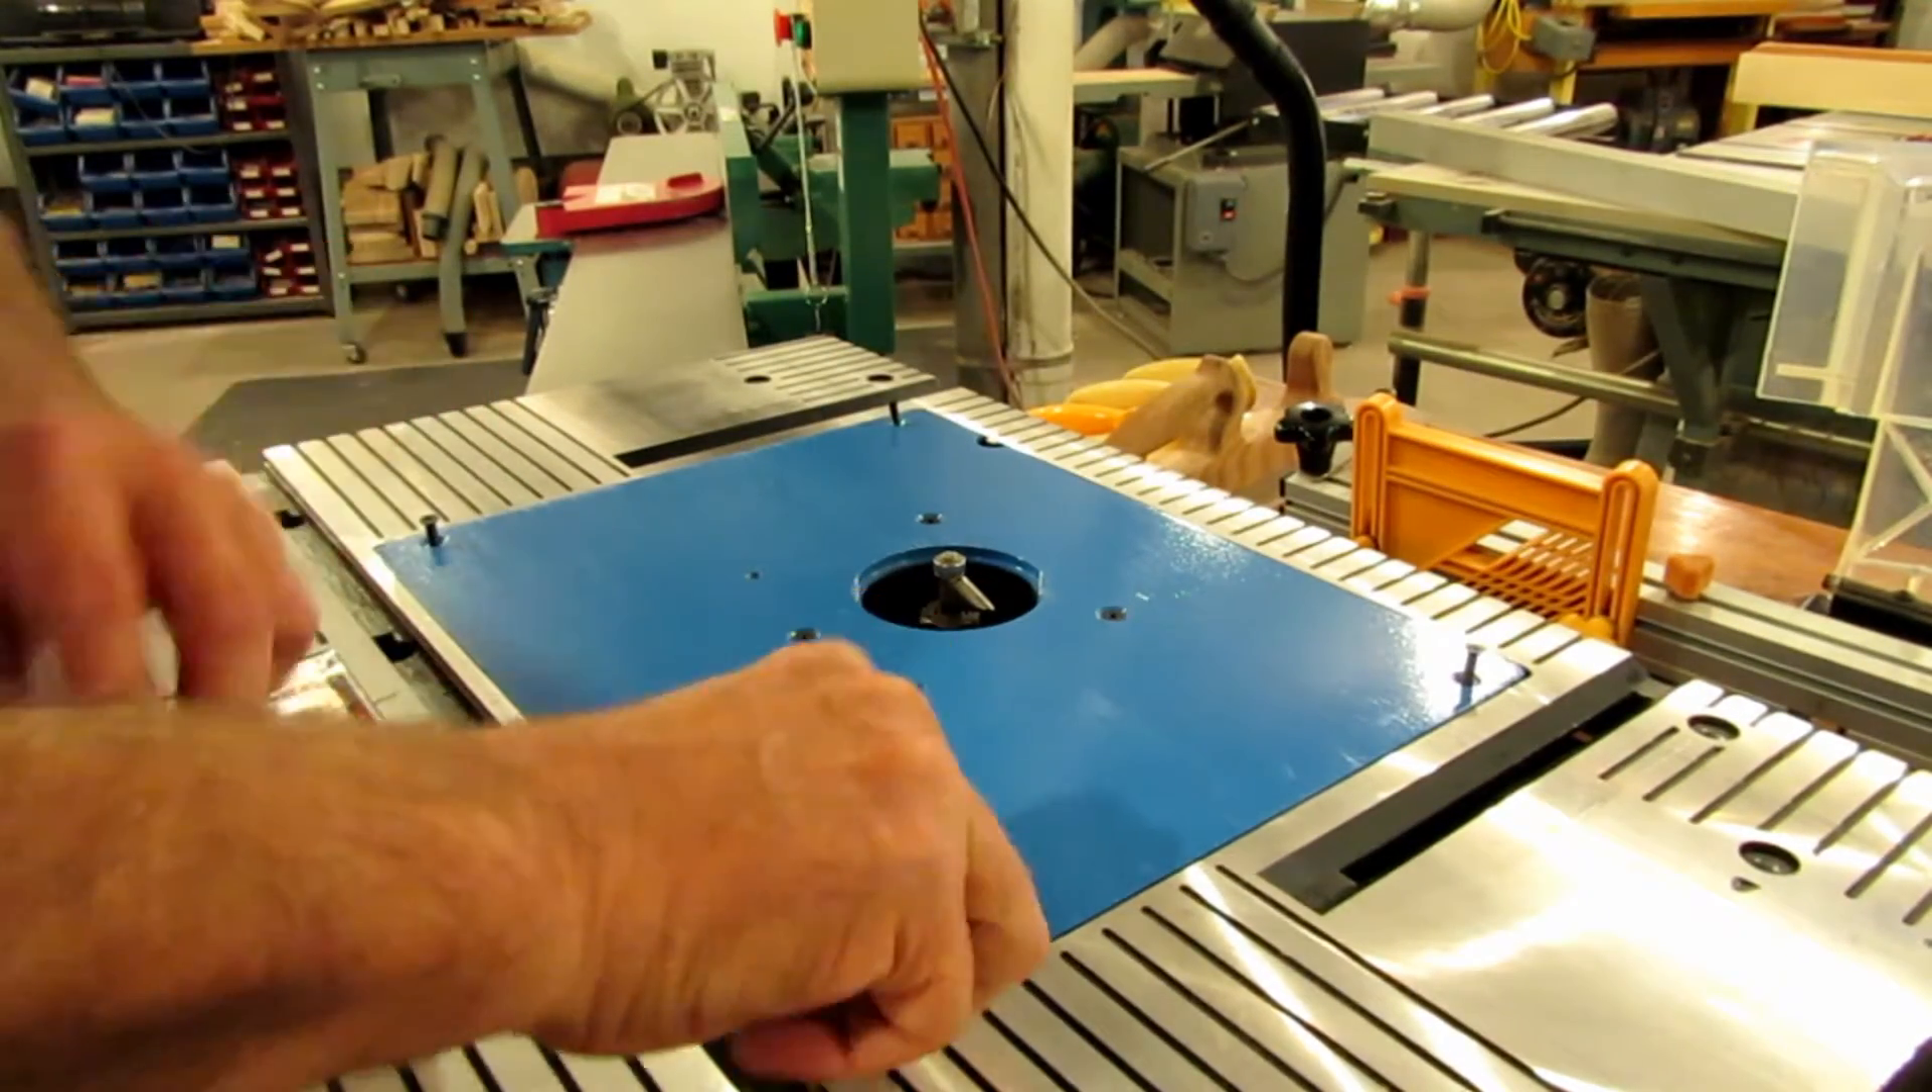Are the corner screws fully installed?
No.